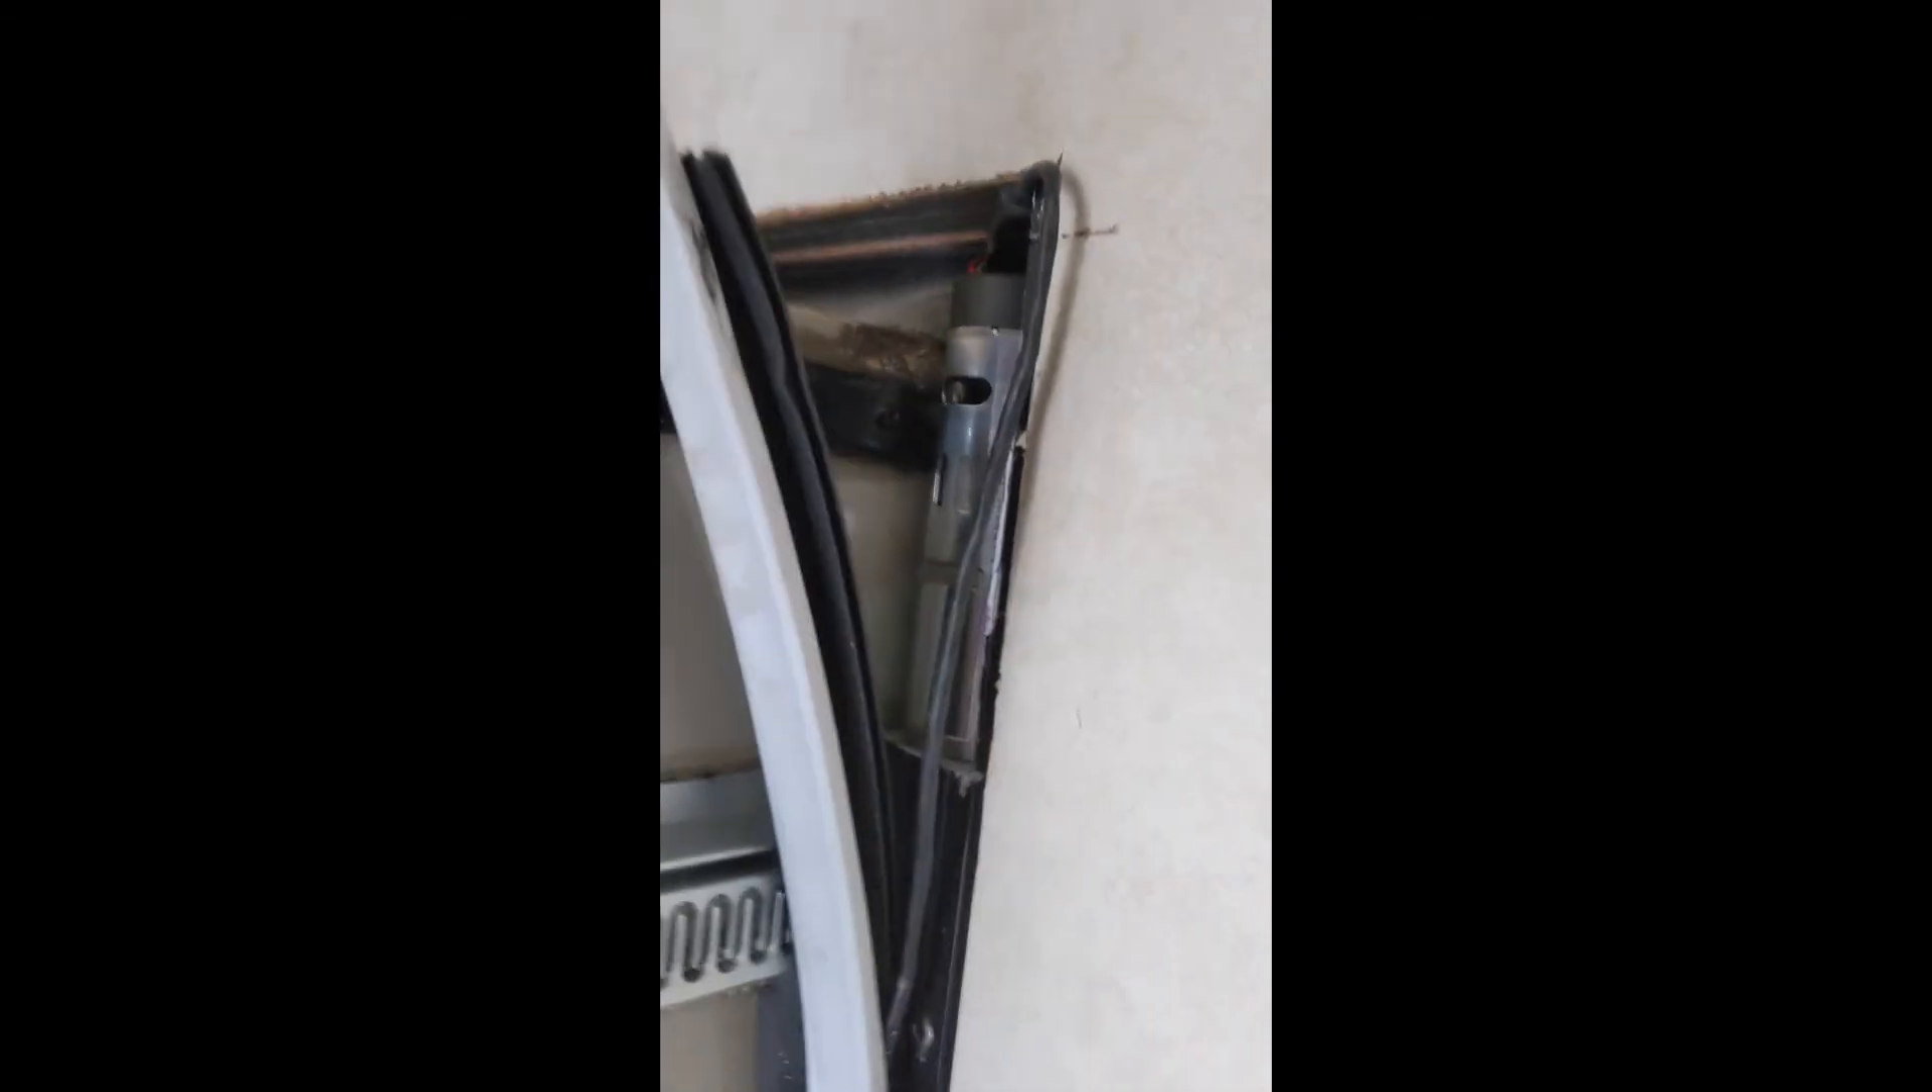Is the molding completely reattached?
No.